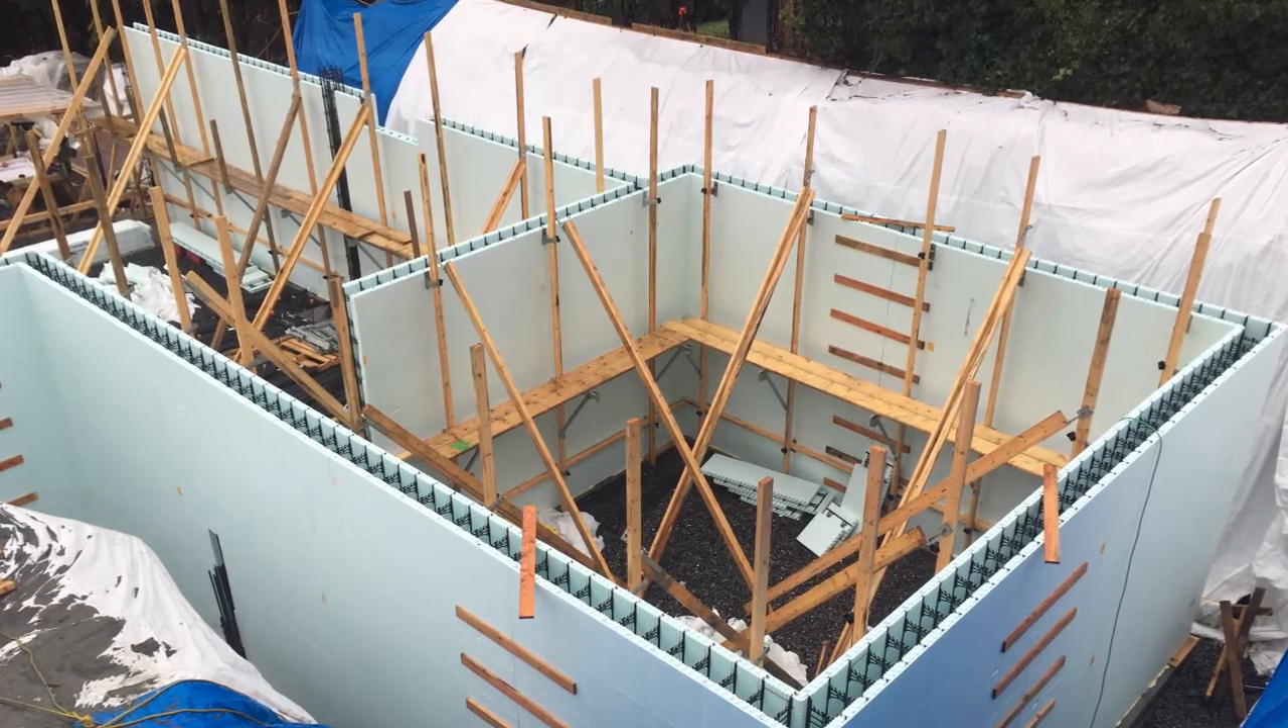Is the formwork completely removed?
No.